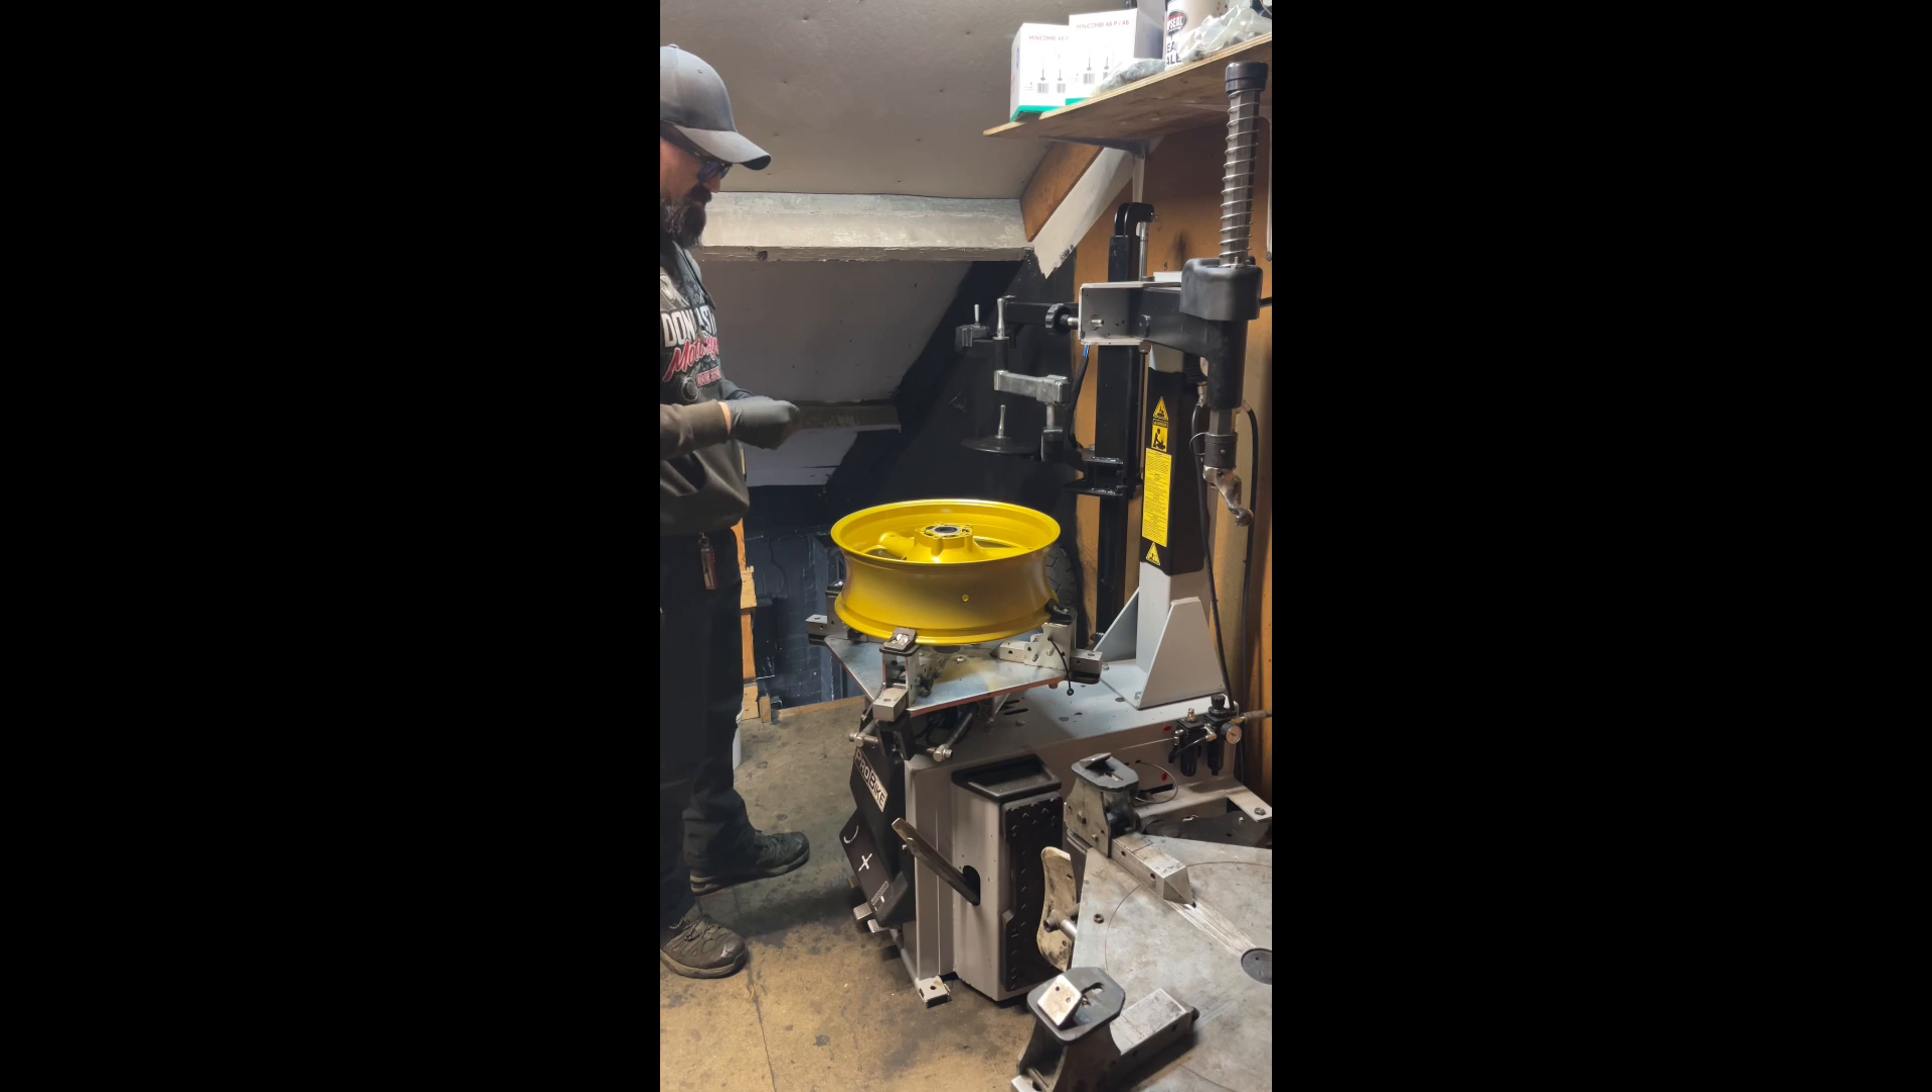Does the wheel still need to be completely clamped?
No.